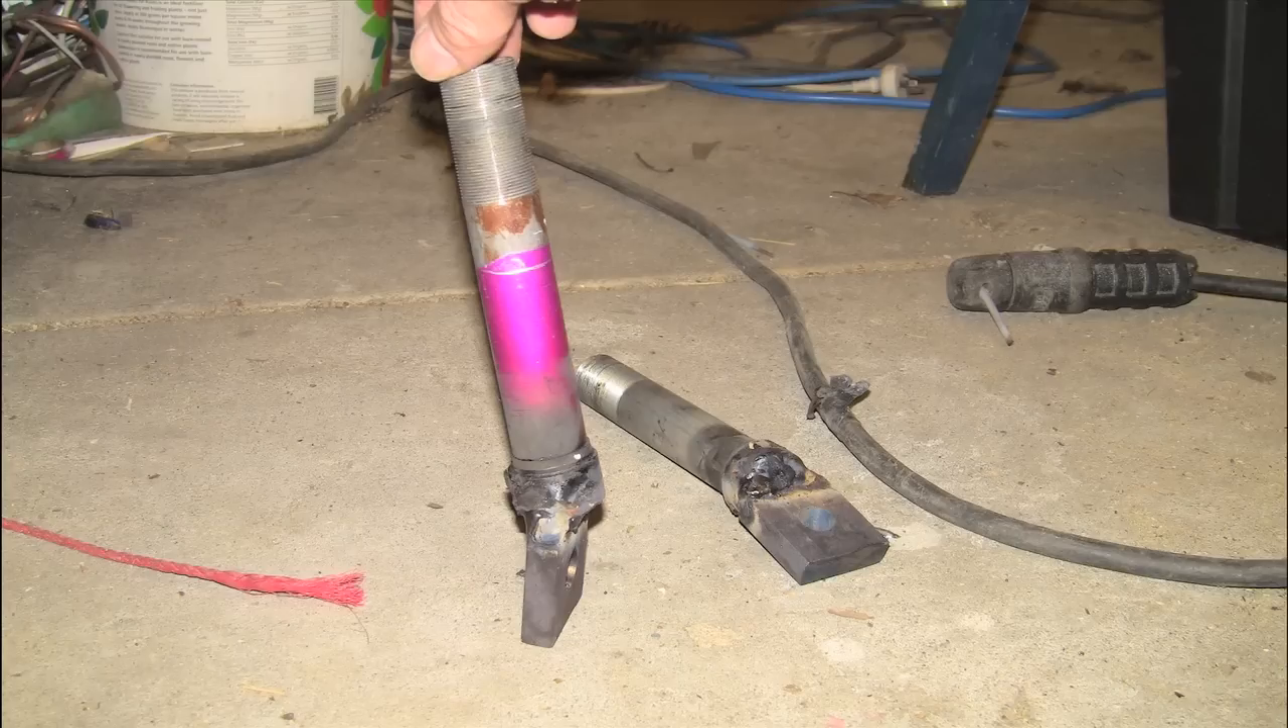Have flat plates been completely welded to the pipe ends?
Yes.